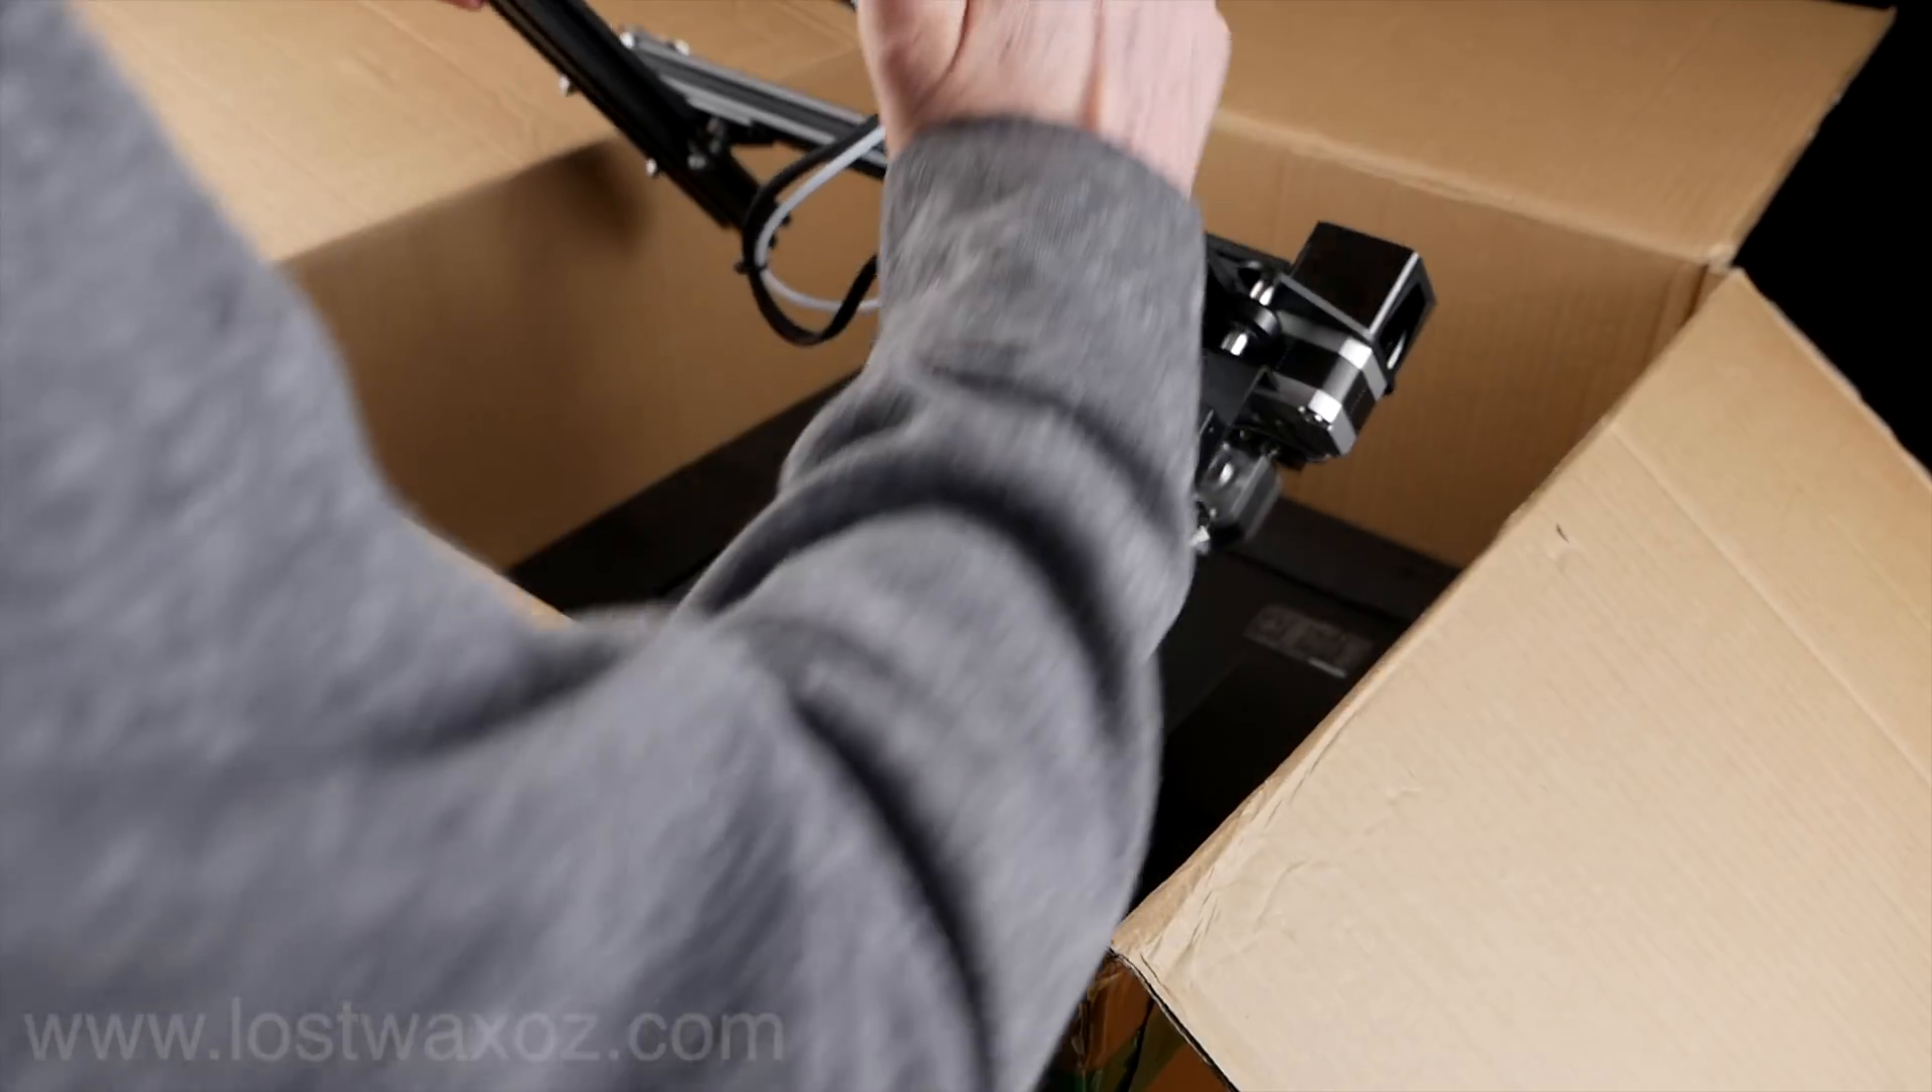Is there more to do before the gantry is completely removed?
Yes.